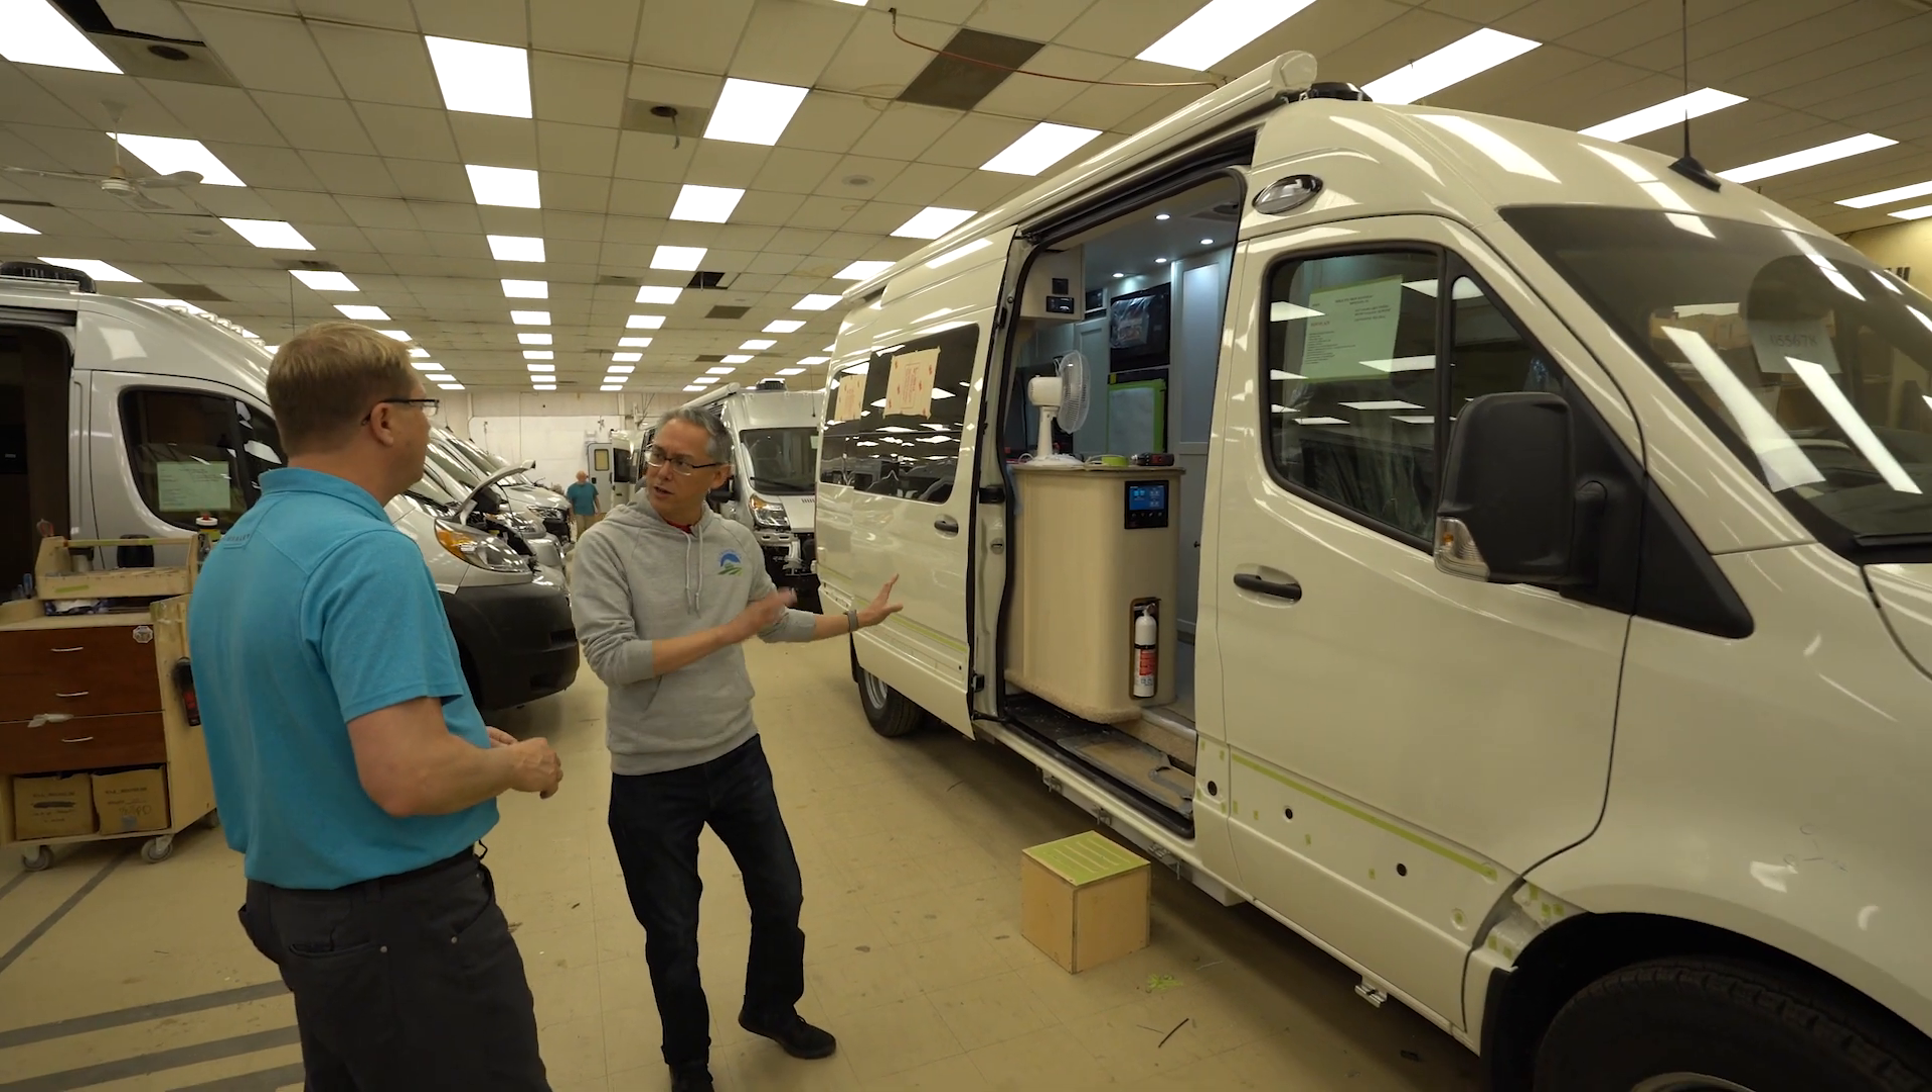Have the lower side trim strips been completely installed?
No.